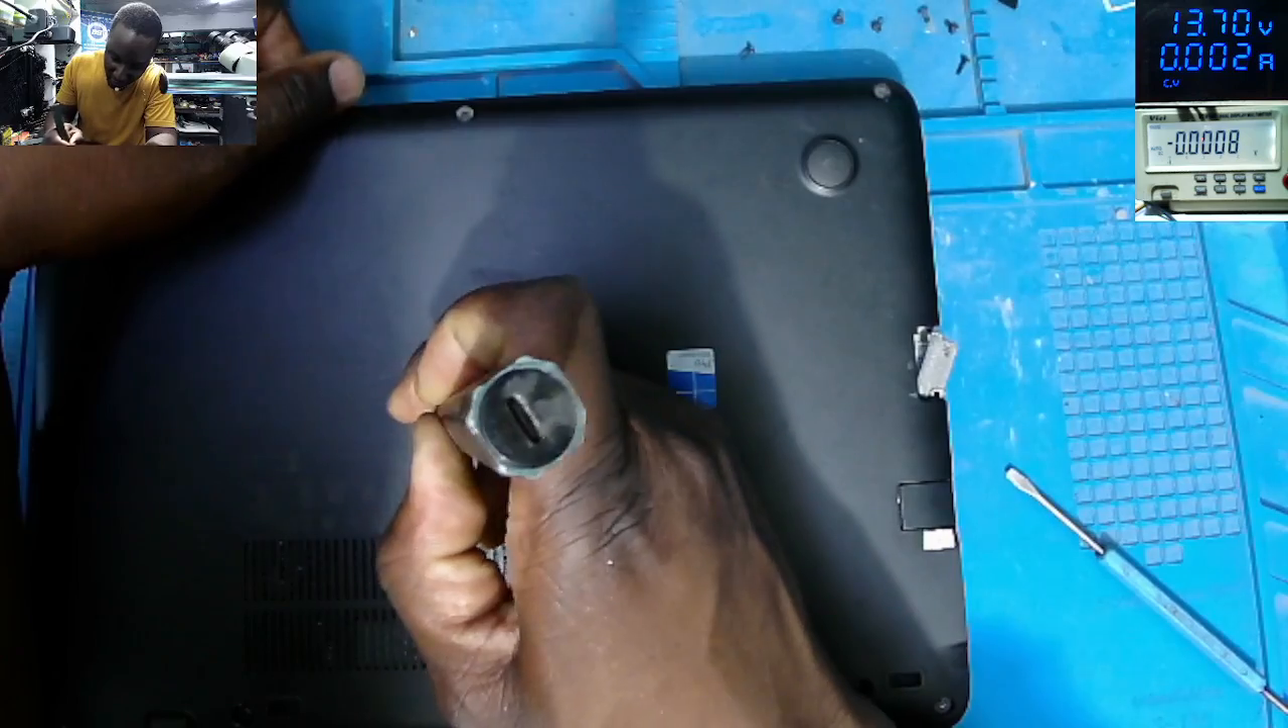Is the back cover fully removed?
No.